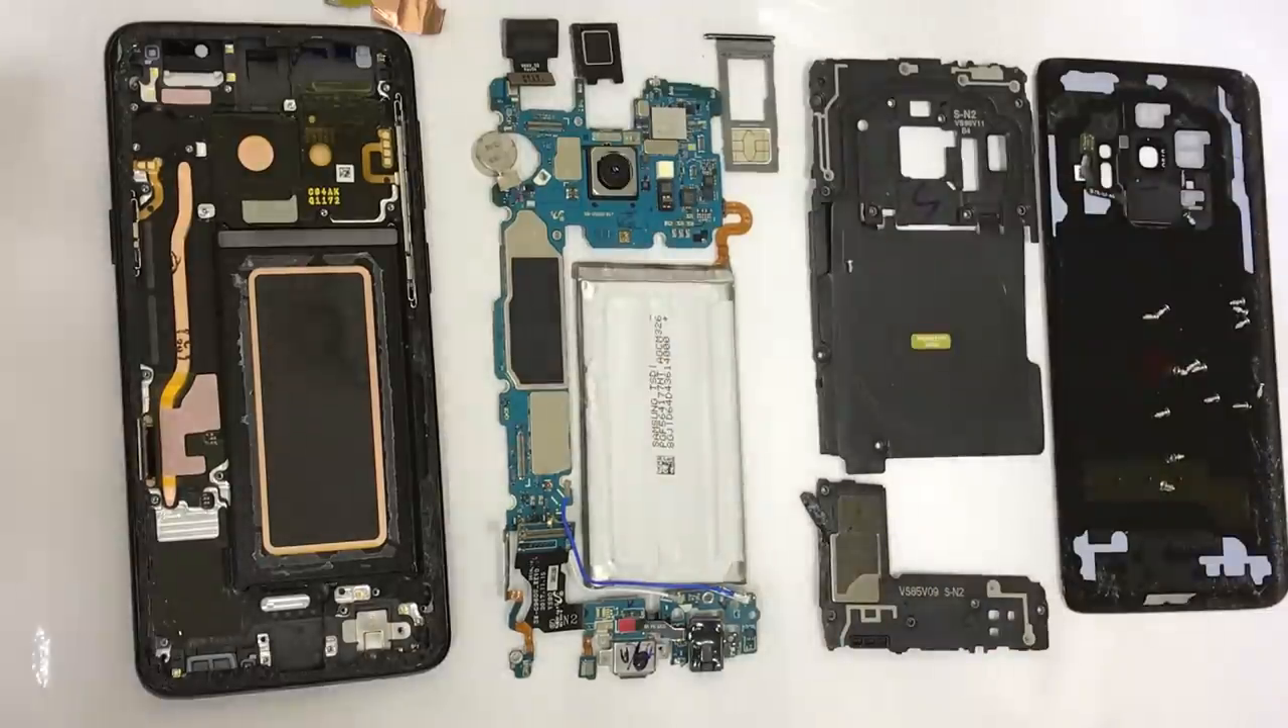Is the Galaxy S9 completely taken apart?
Yes.